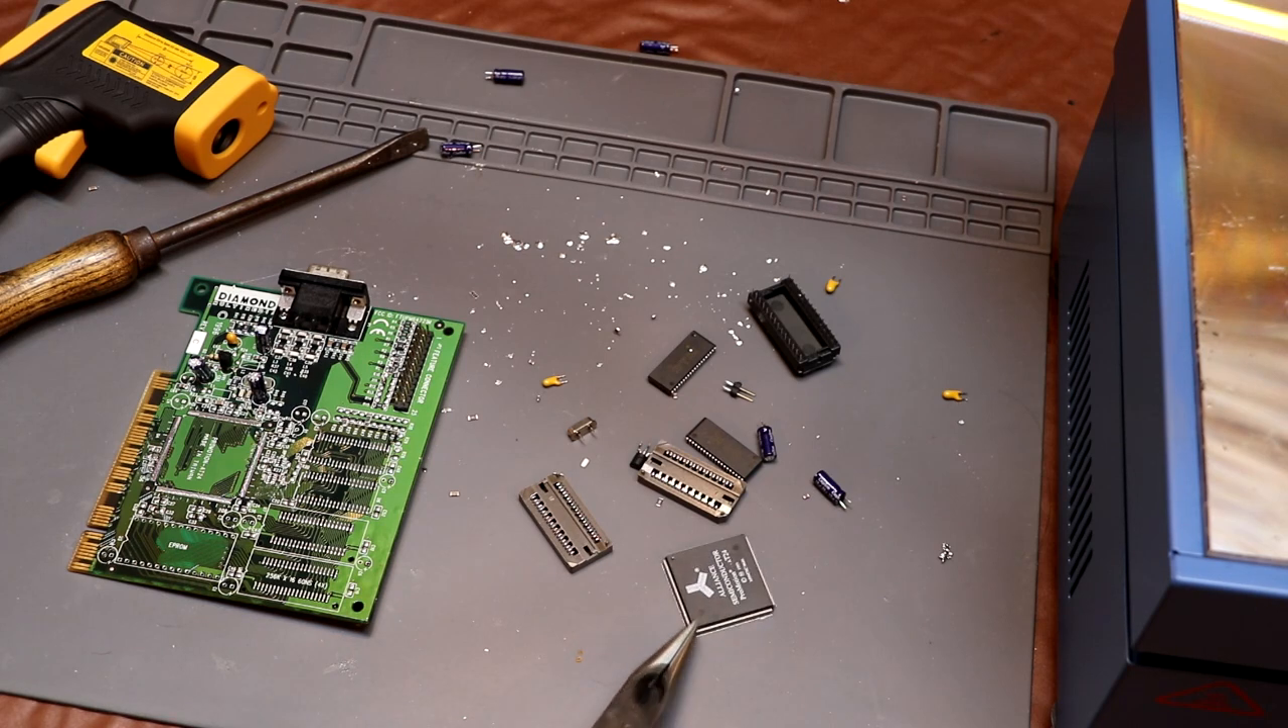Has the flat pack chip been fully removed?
Yes.